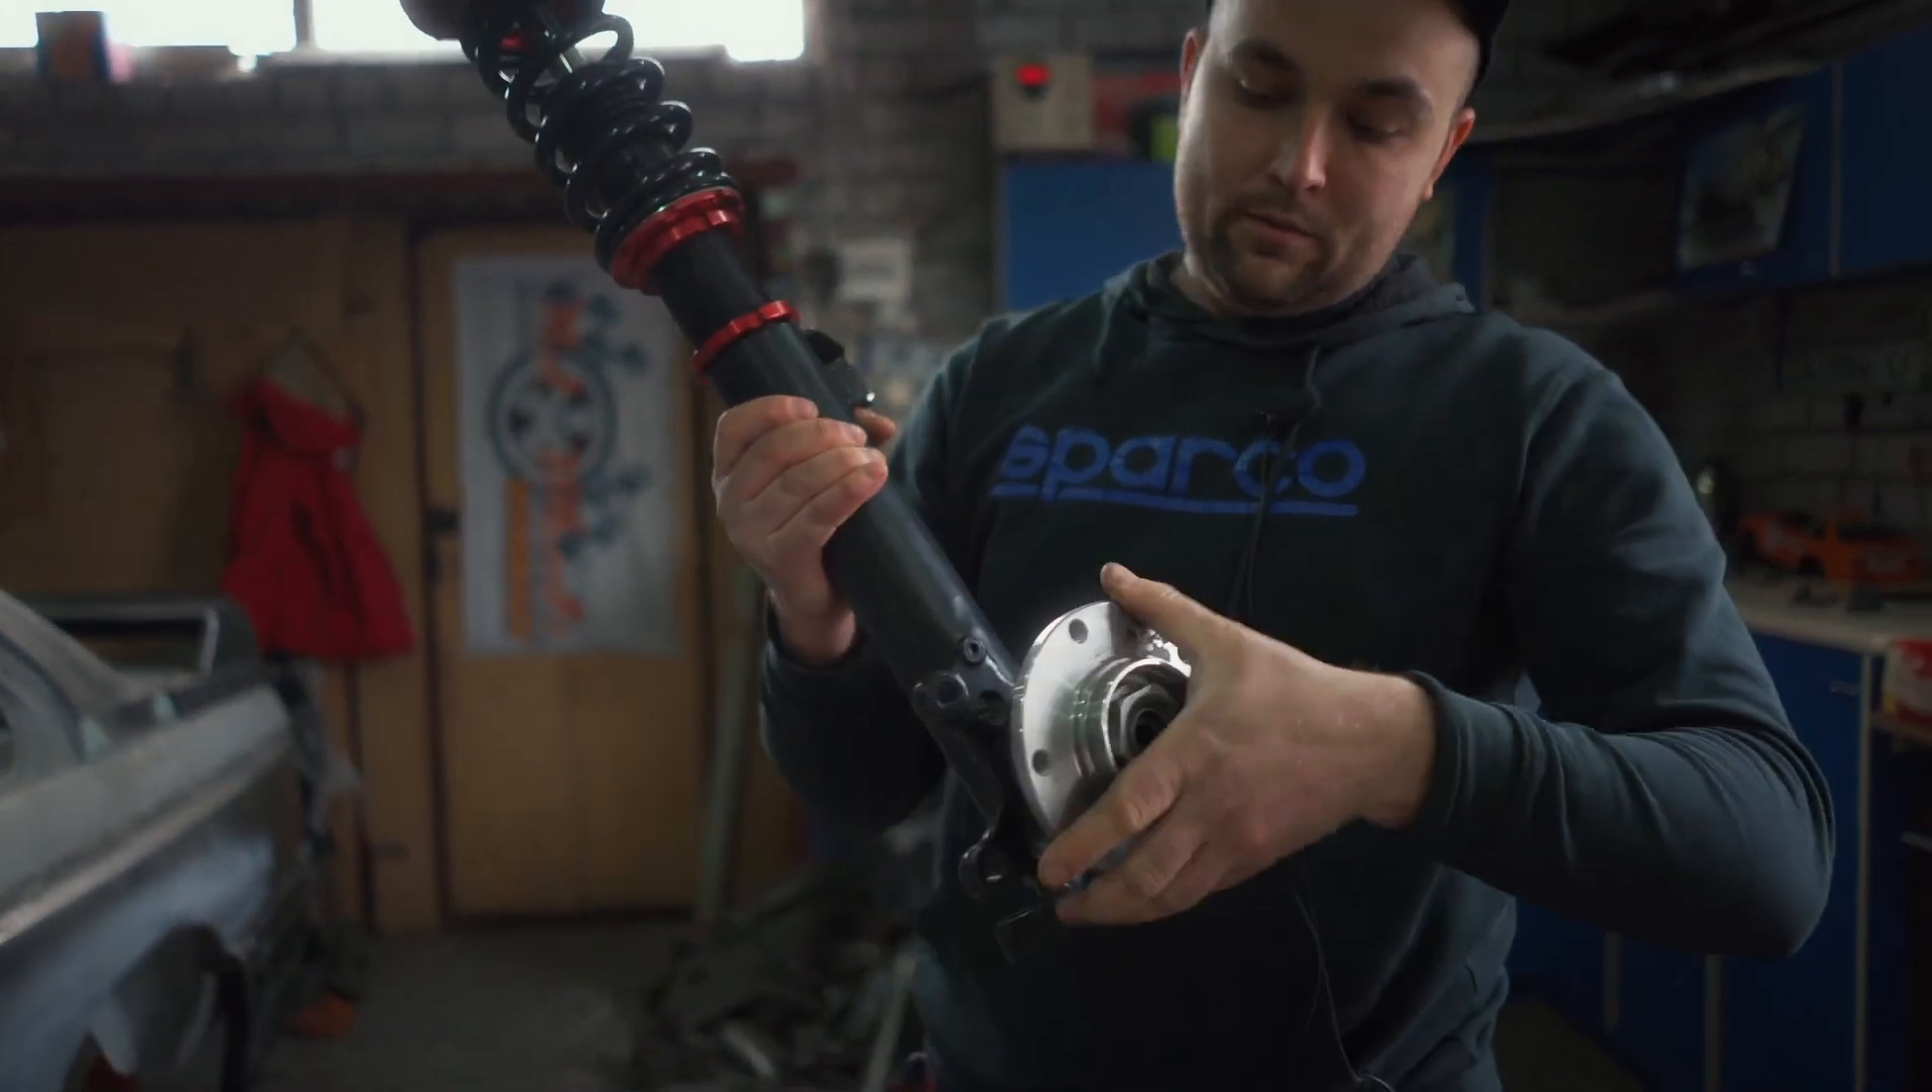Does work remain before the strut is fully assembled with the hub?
No.